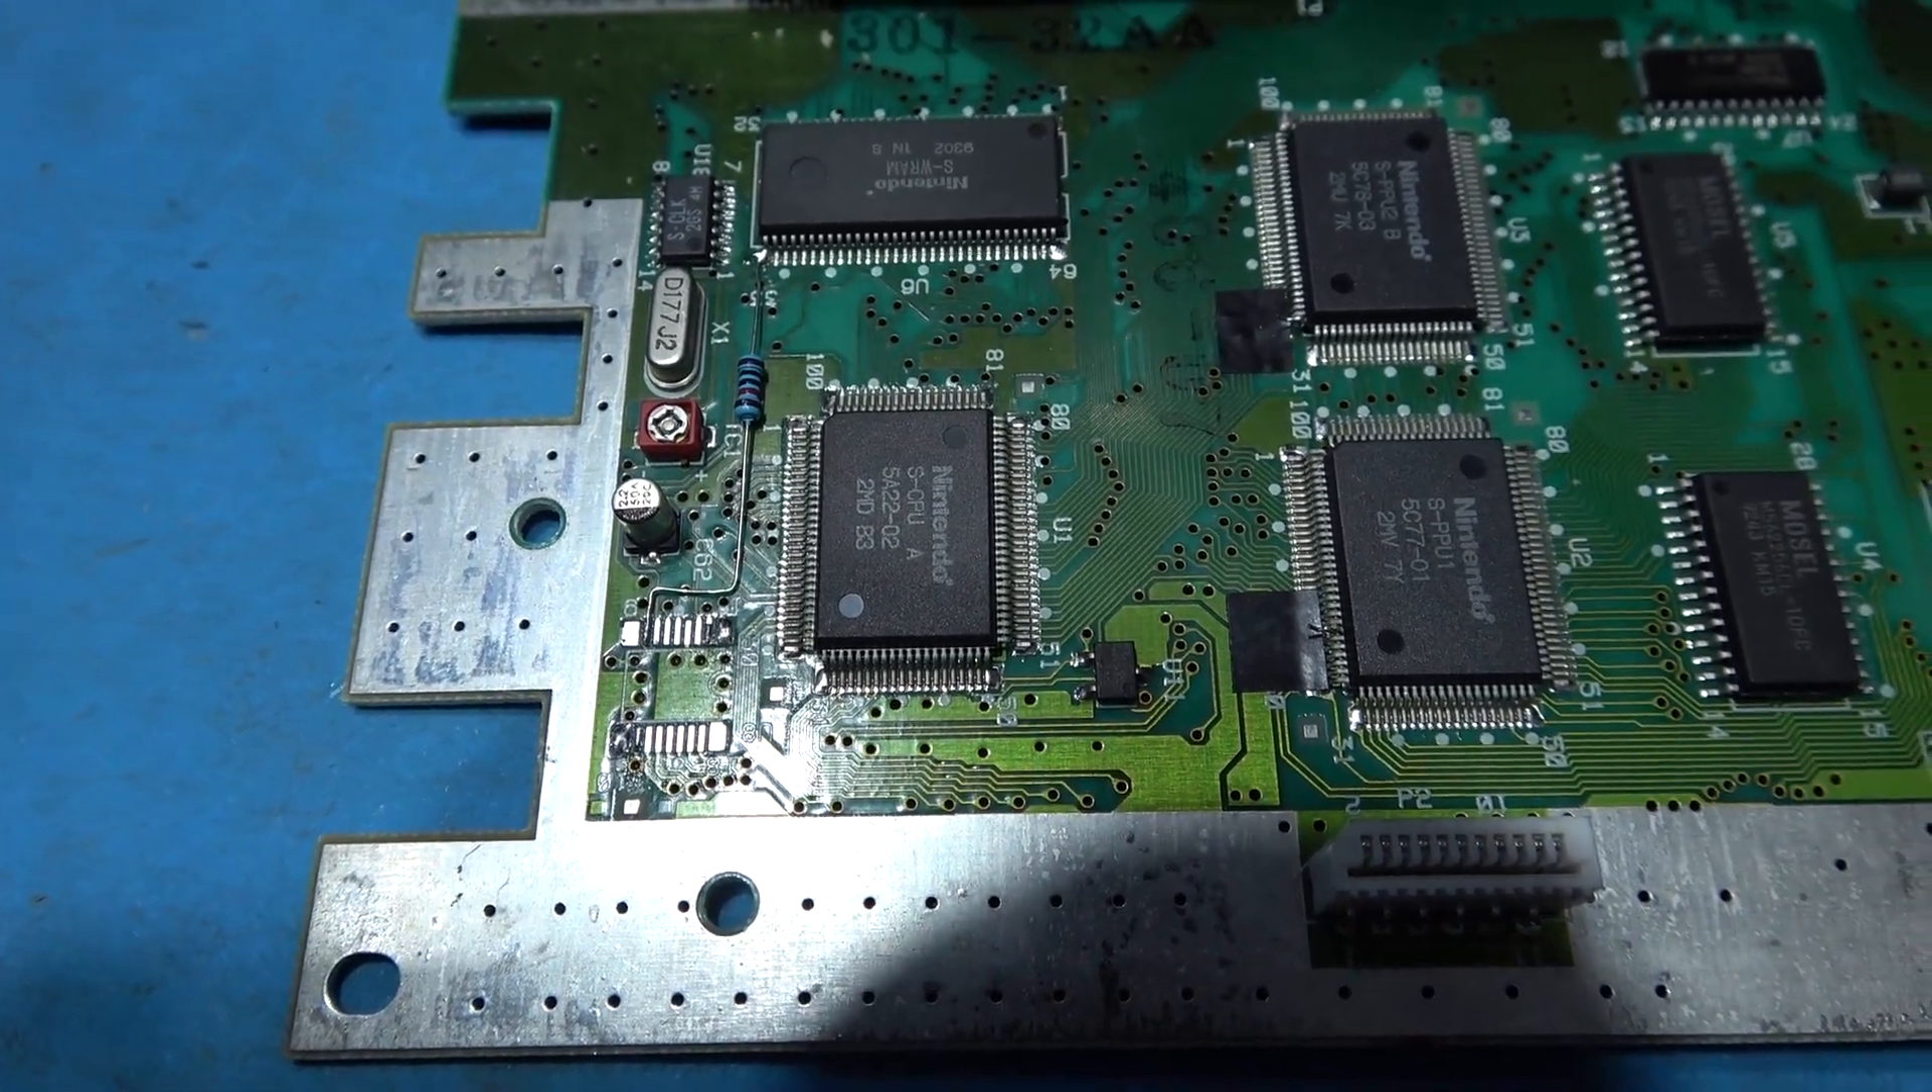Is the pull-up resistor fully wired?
Yes.